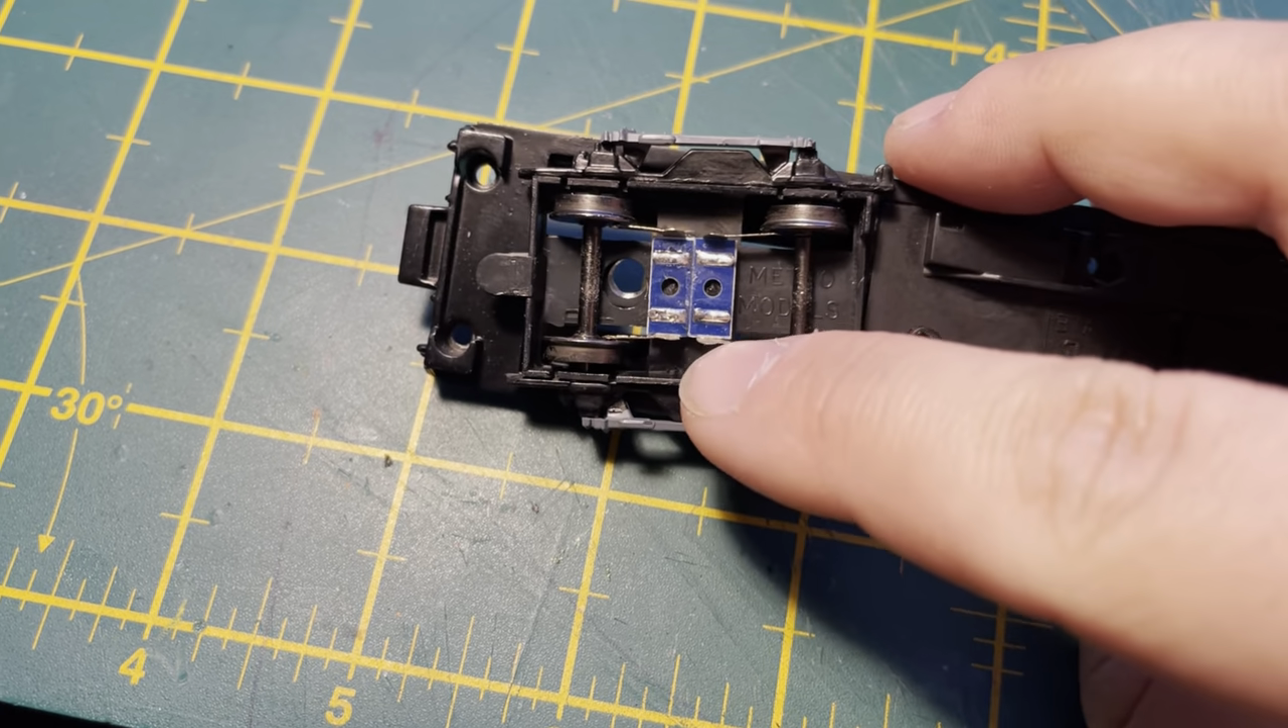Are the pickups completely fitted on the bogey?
Yes.